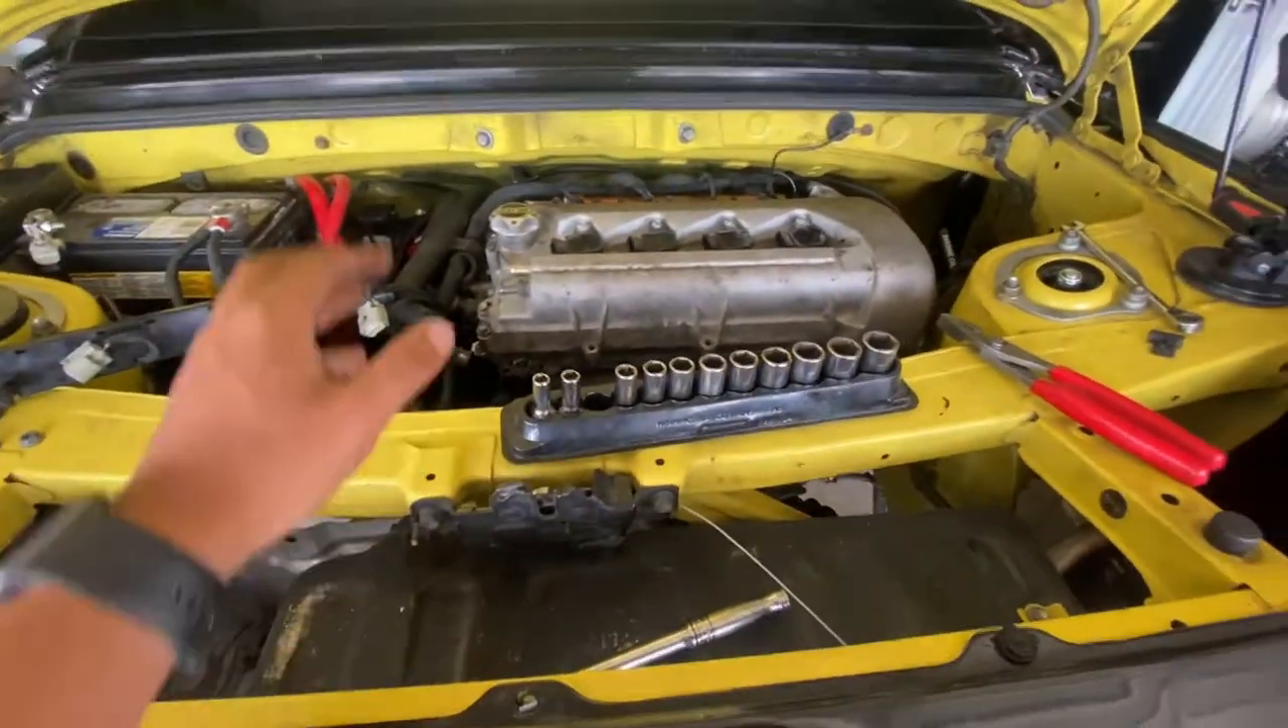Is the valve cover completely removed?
No.